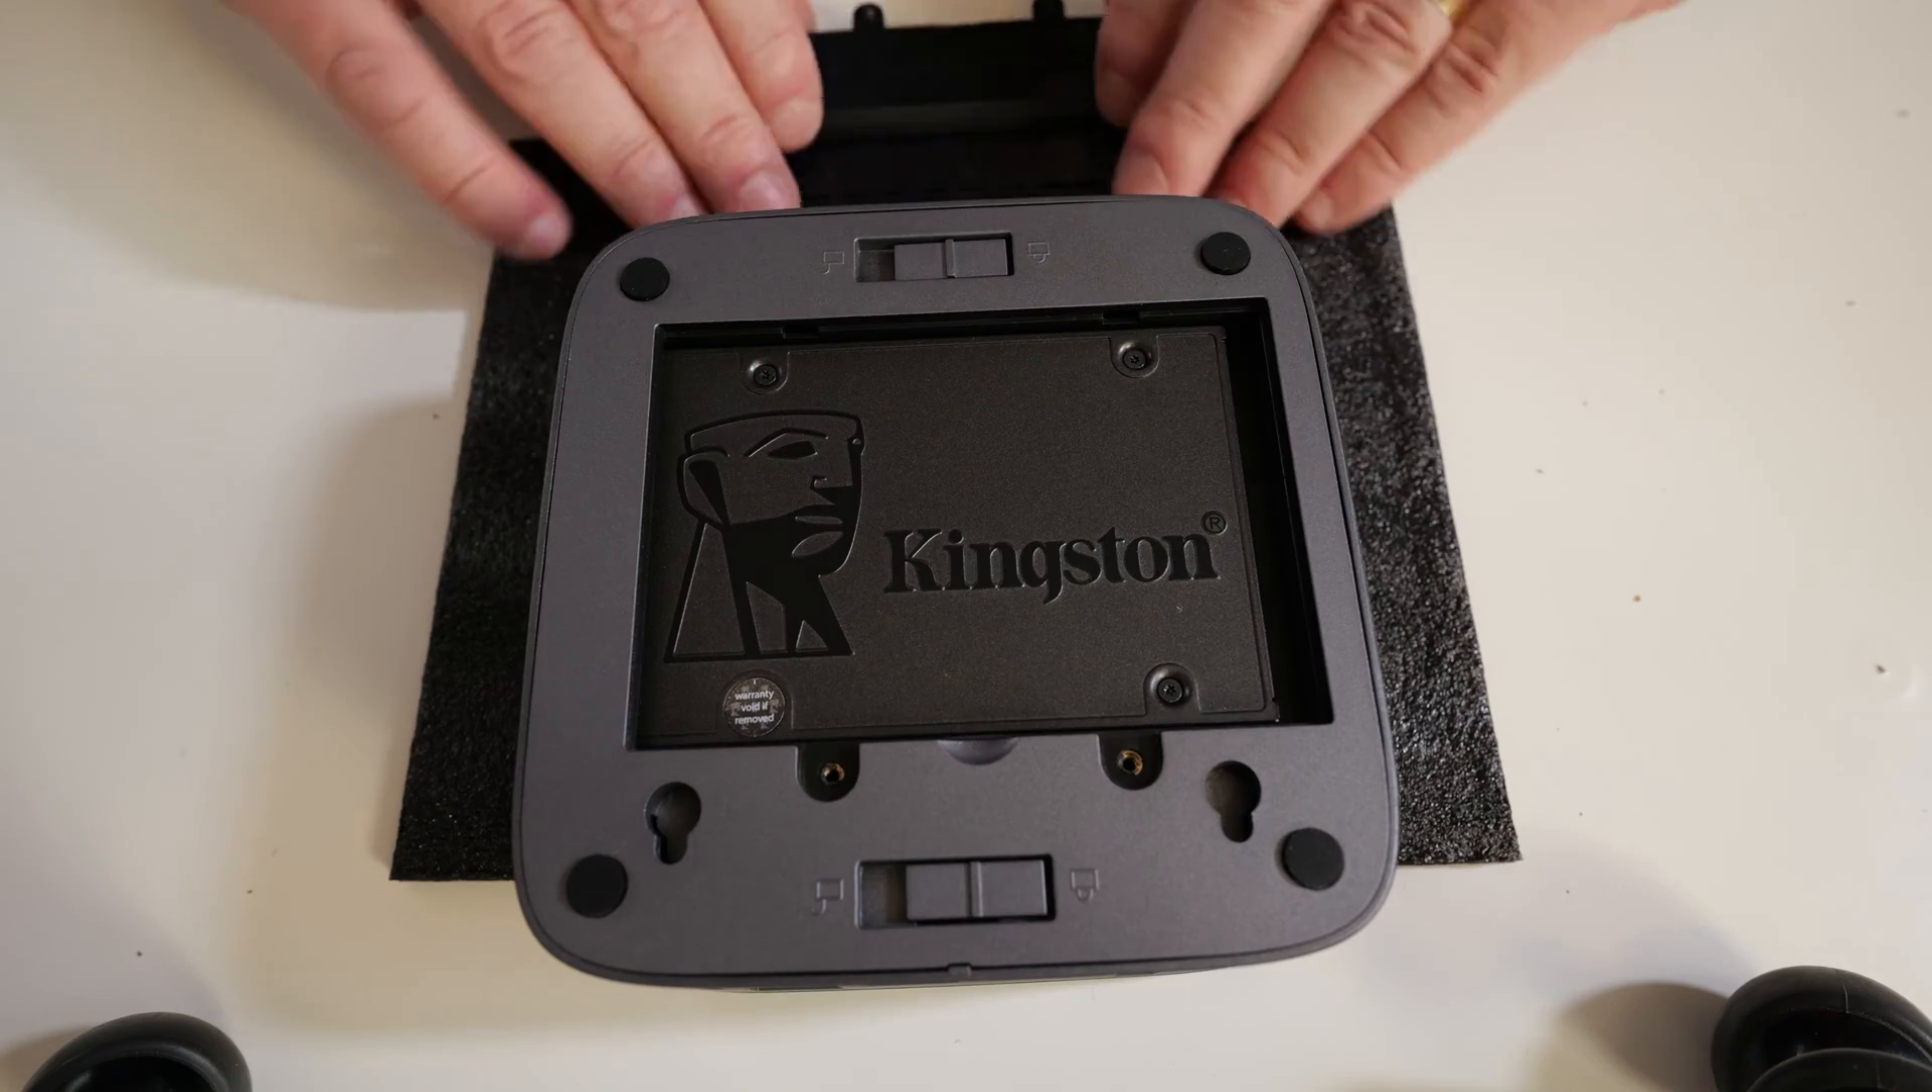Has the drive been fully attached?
Yes.